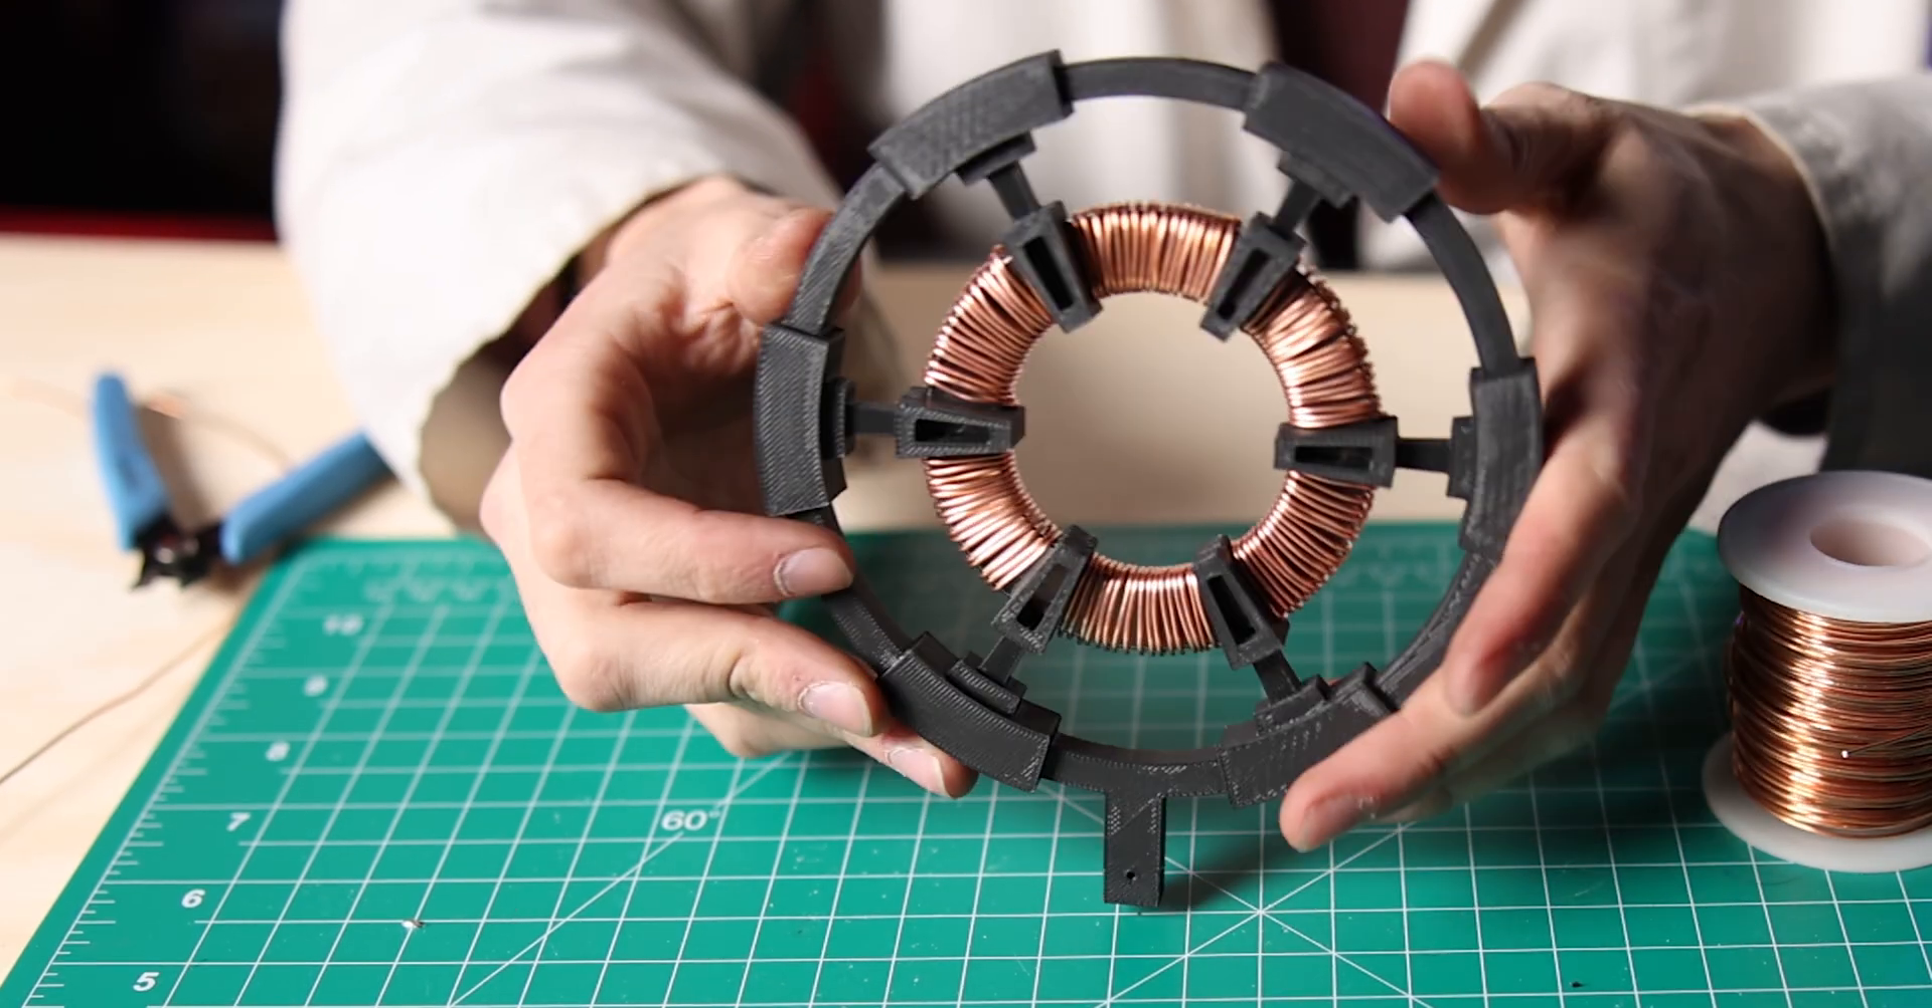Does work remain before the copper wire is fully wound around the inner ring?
No.